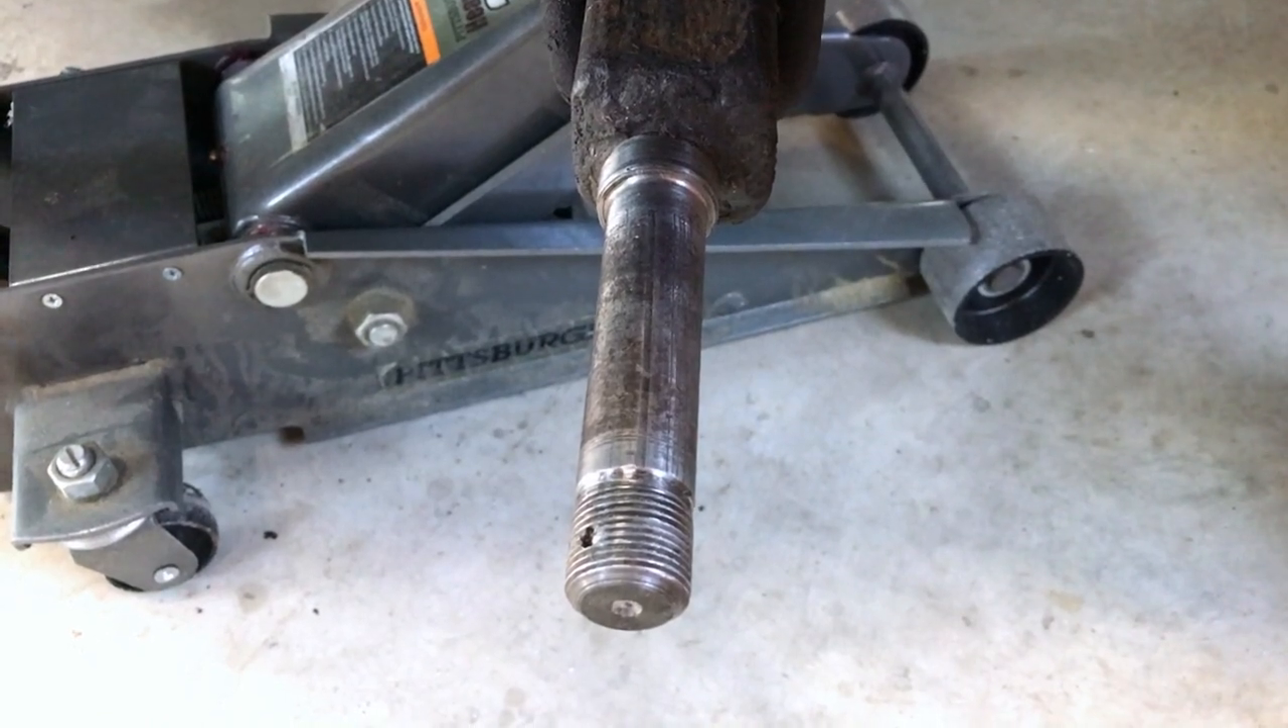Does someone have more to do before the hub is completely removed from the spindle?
No.